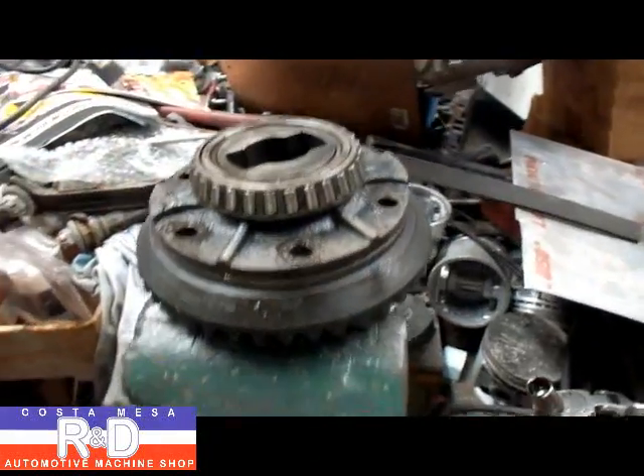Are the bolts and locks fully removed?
Yes.